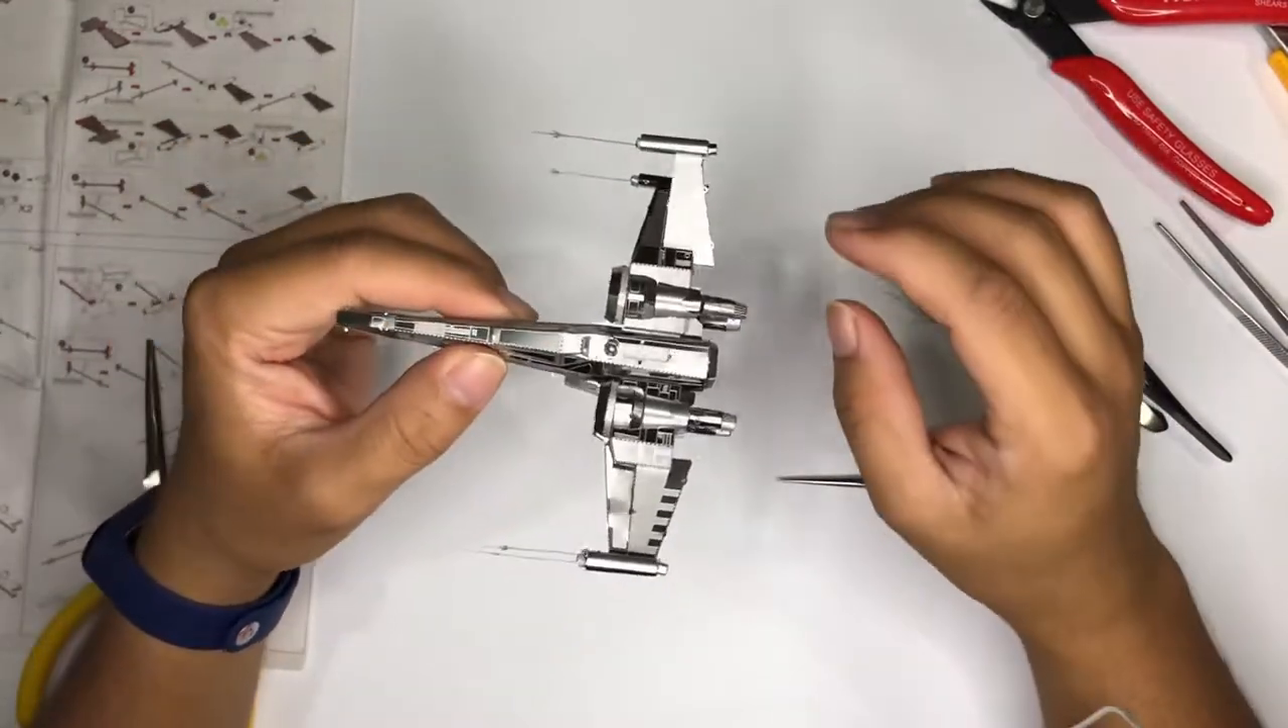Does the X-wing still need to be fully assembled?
No.